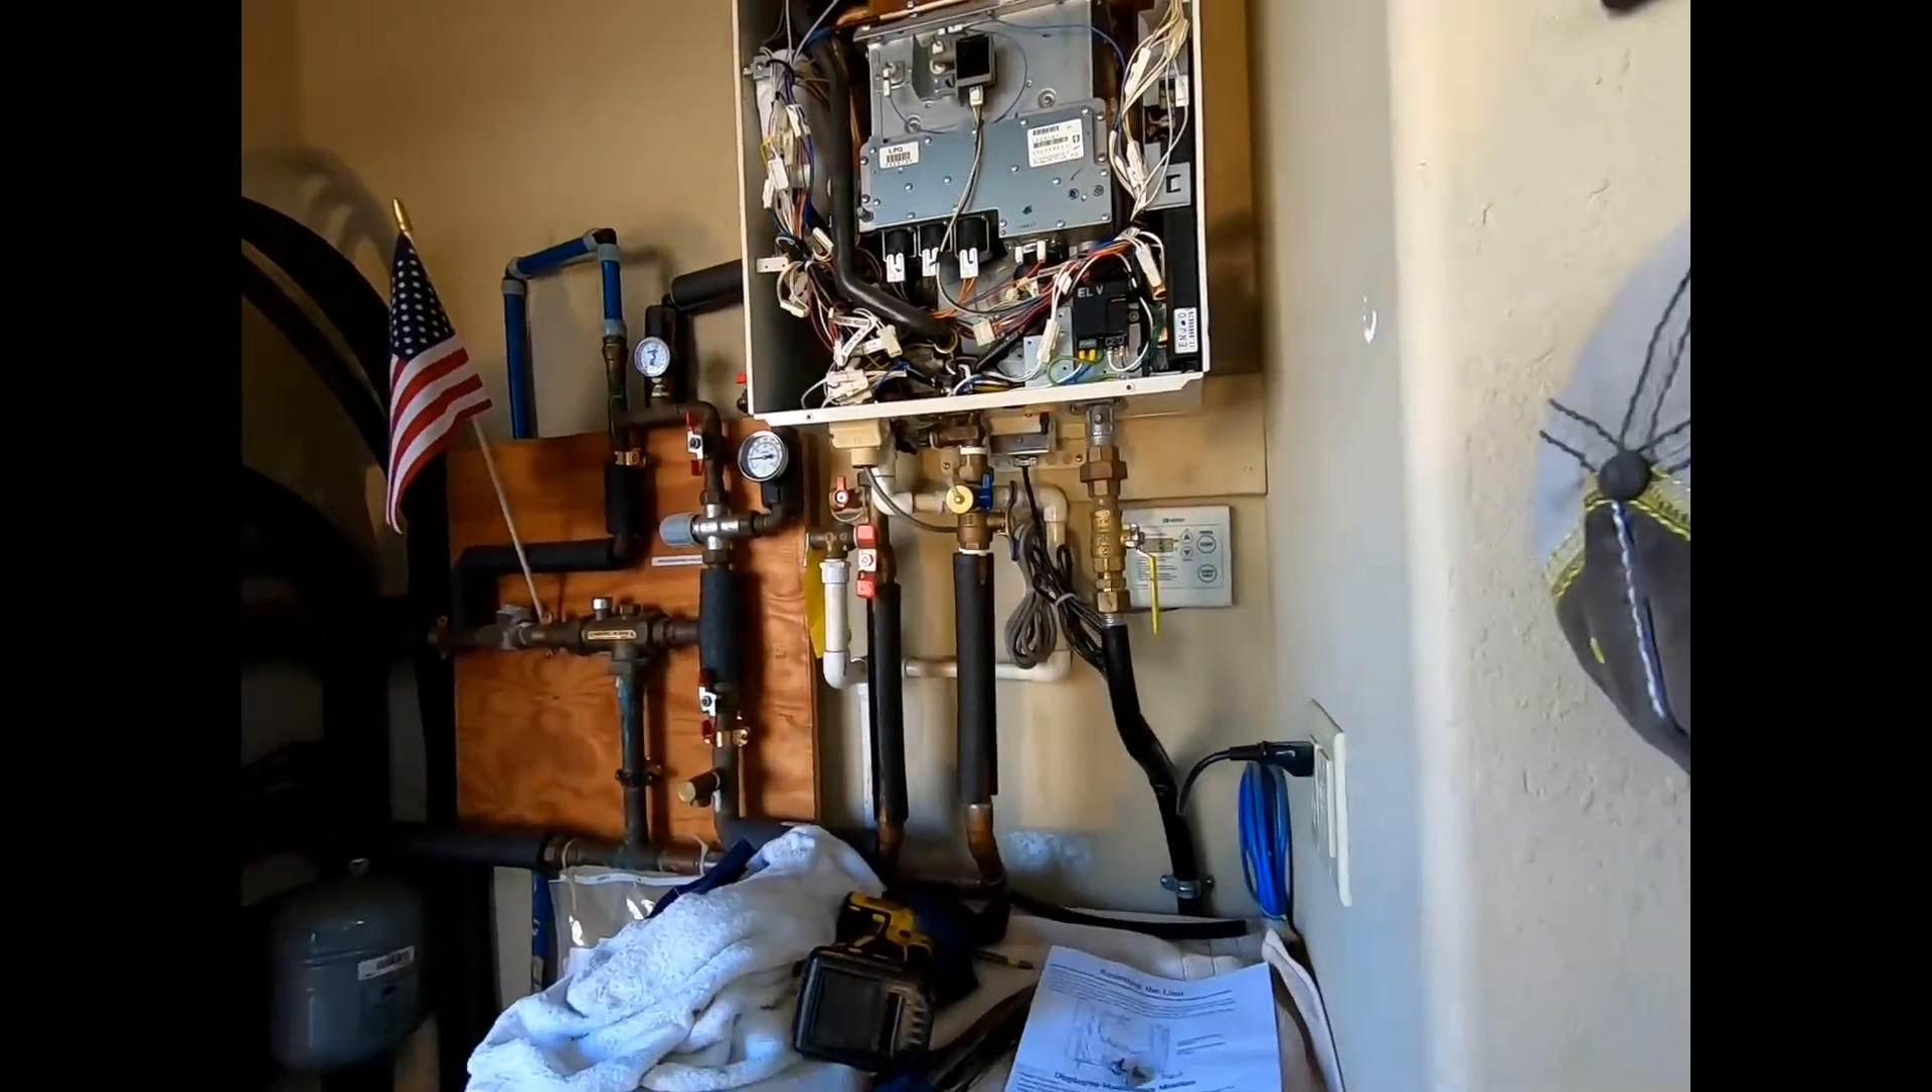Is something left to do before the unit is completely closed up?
Yes.